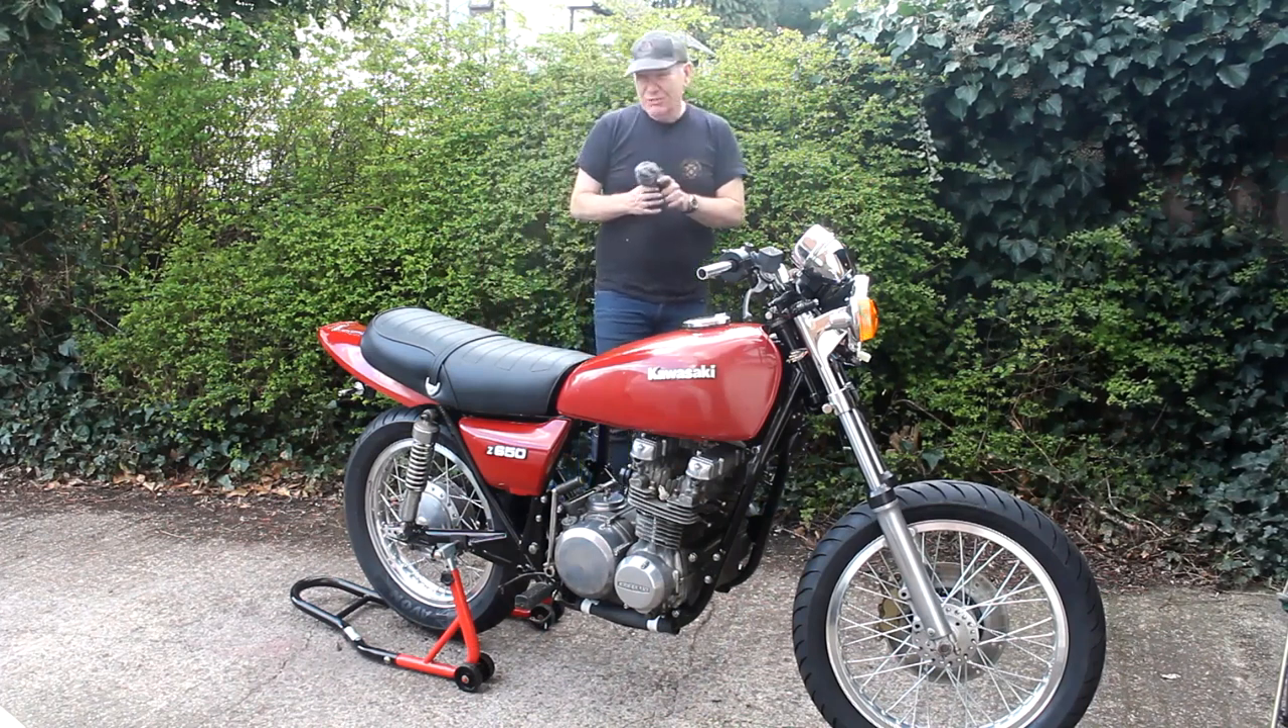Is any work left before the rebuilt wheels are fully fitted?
No.